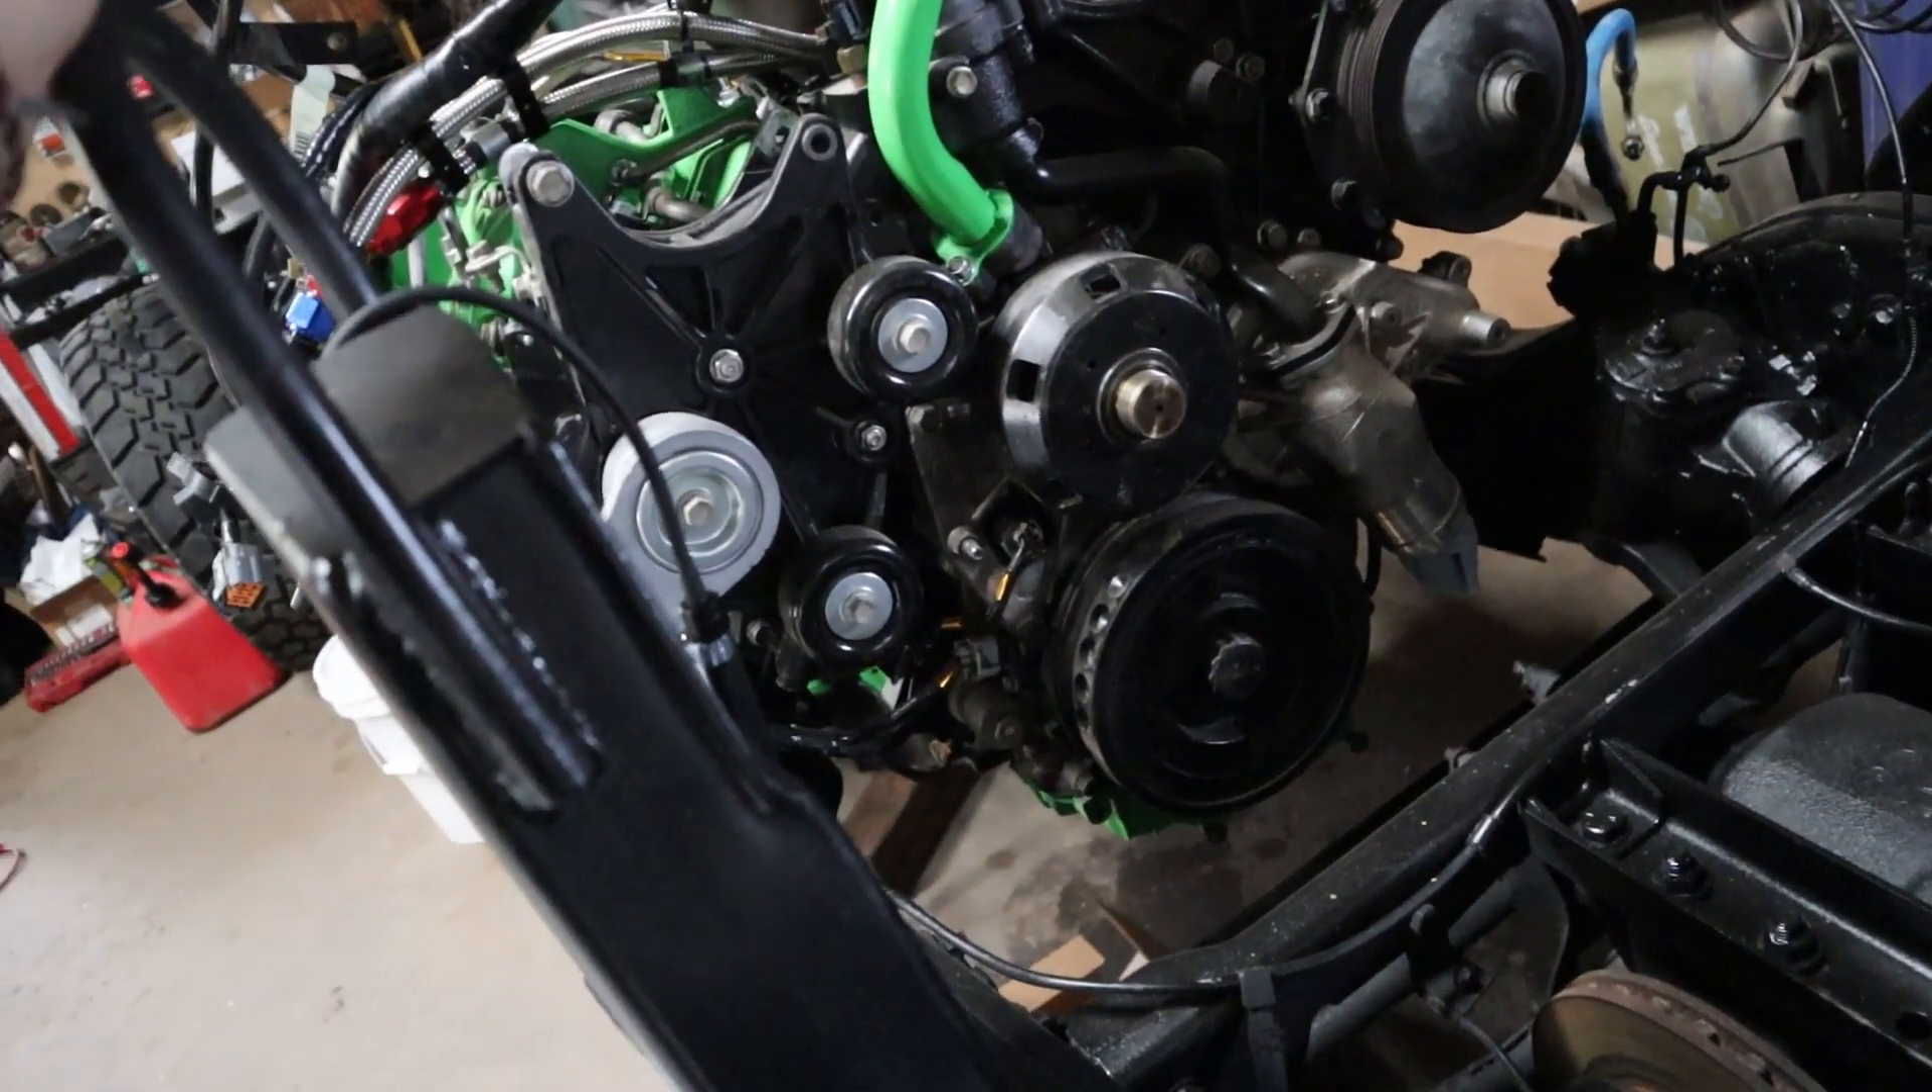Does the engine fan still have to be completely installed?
Yes.